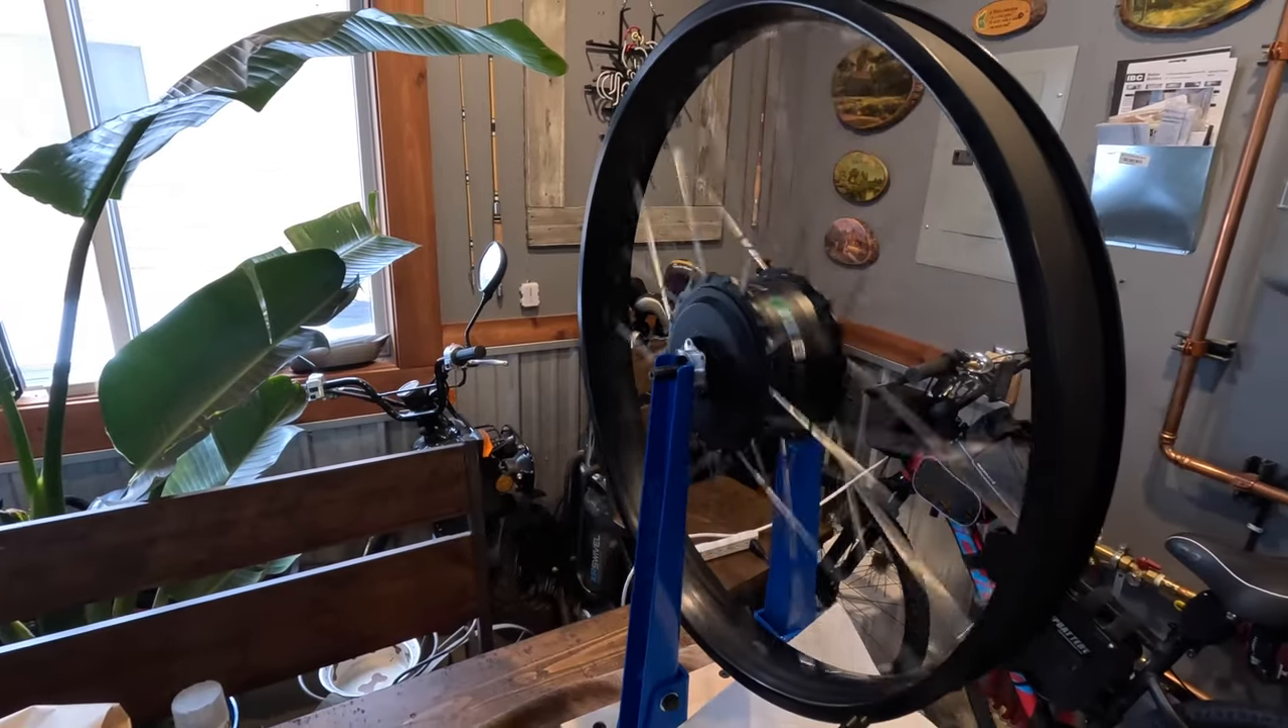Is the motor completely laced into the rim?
Yes.